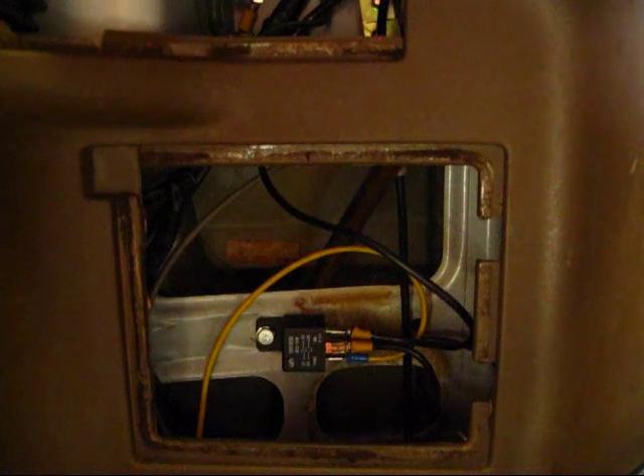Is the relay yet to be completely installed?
No.